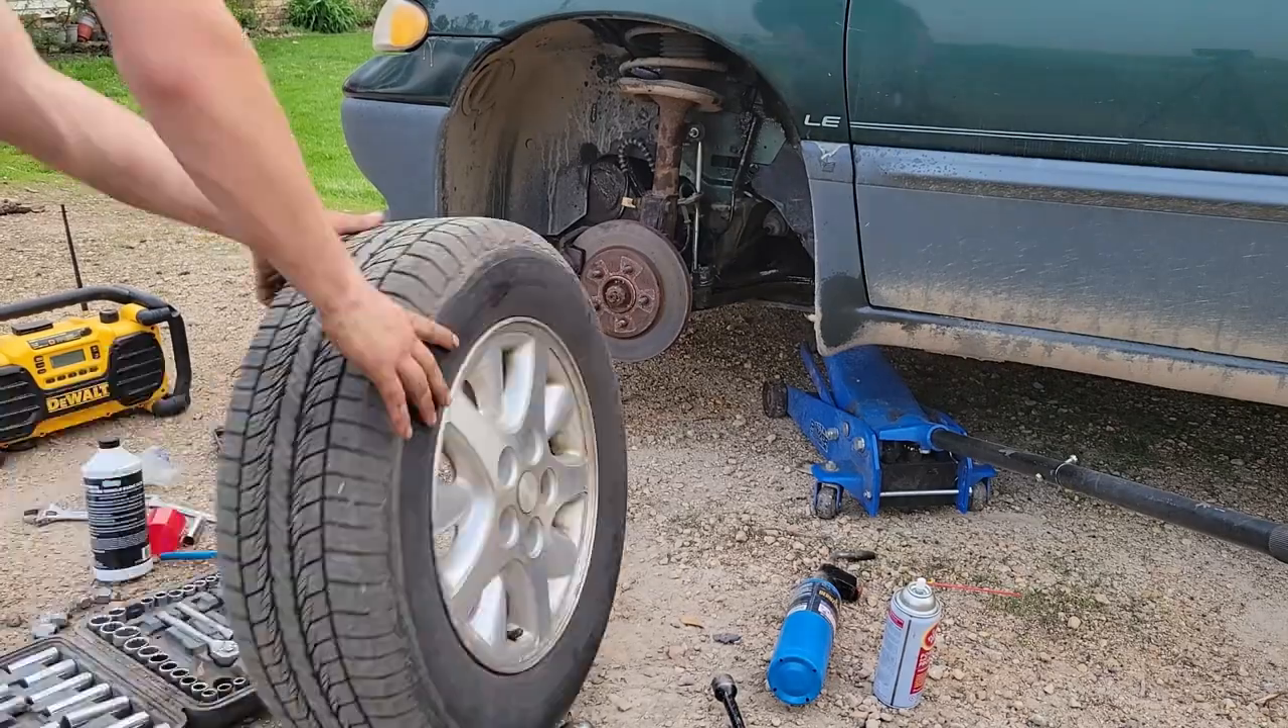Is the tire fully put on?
No.